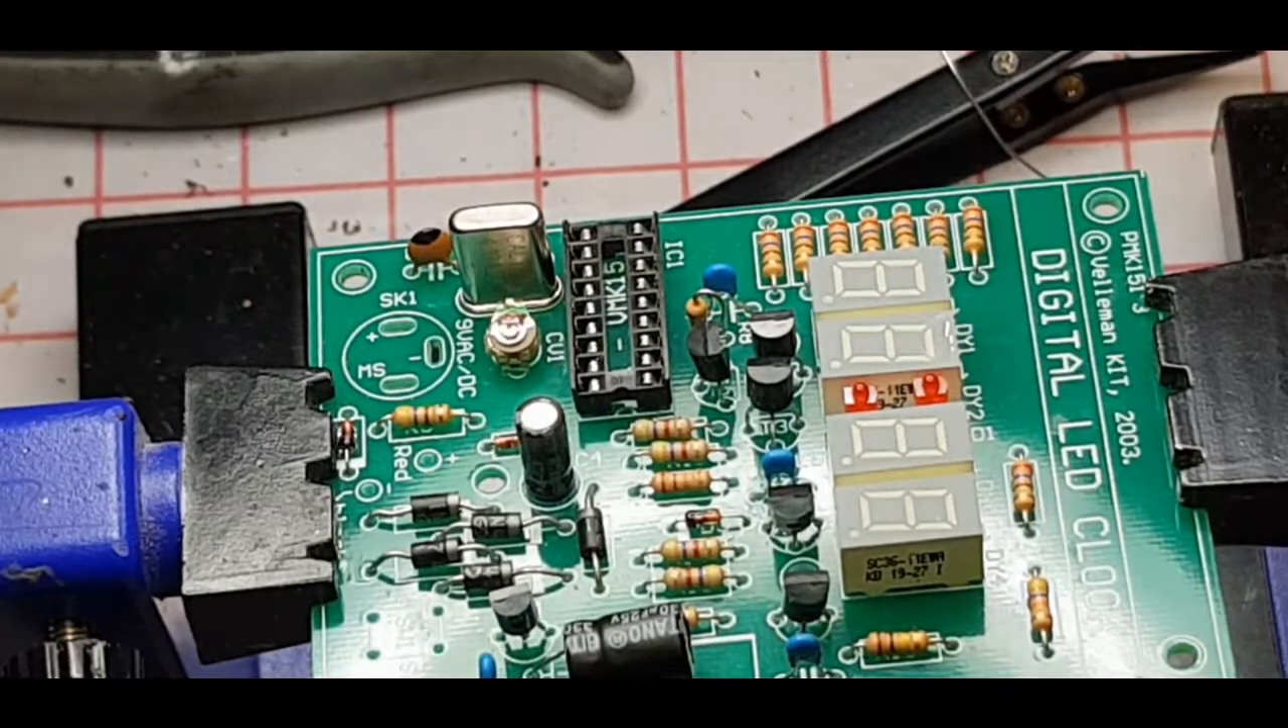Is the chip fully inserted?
No.